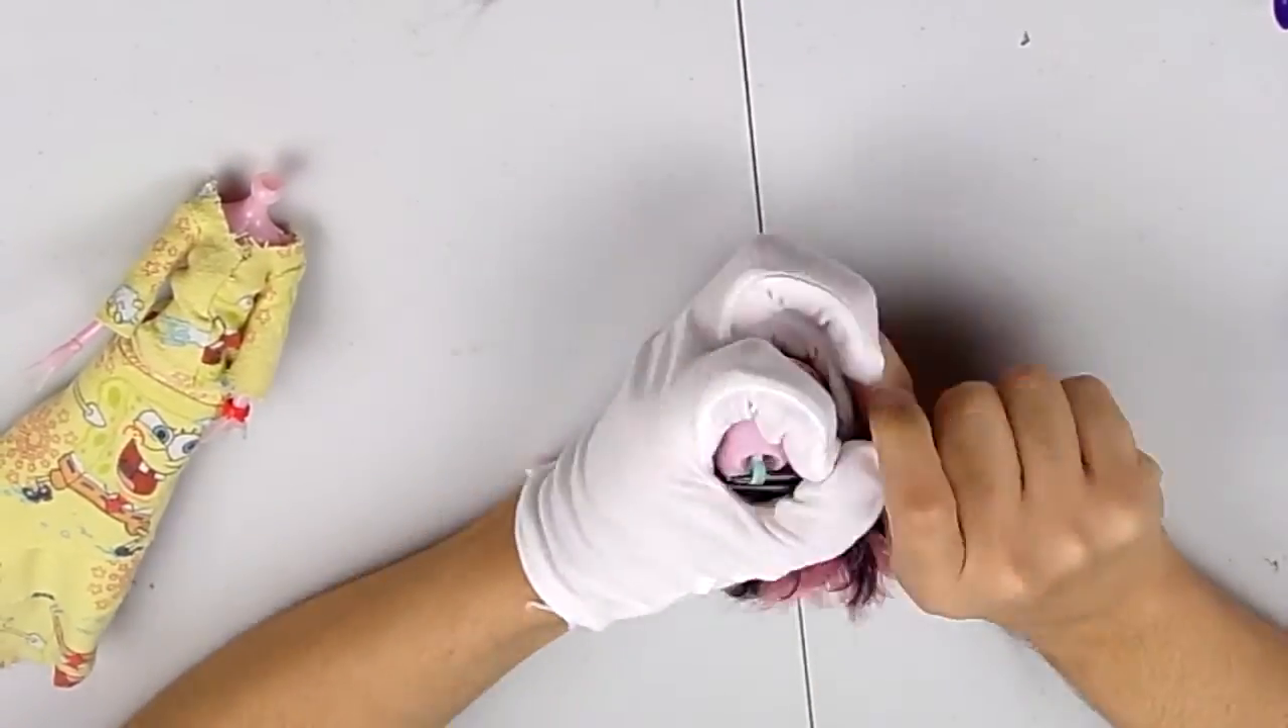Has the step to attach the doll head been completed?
No.